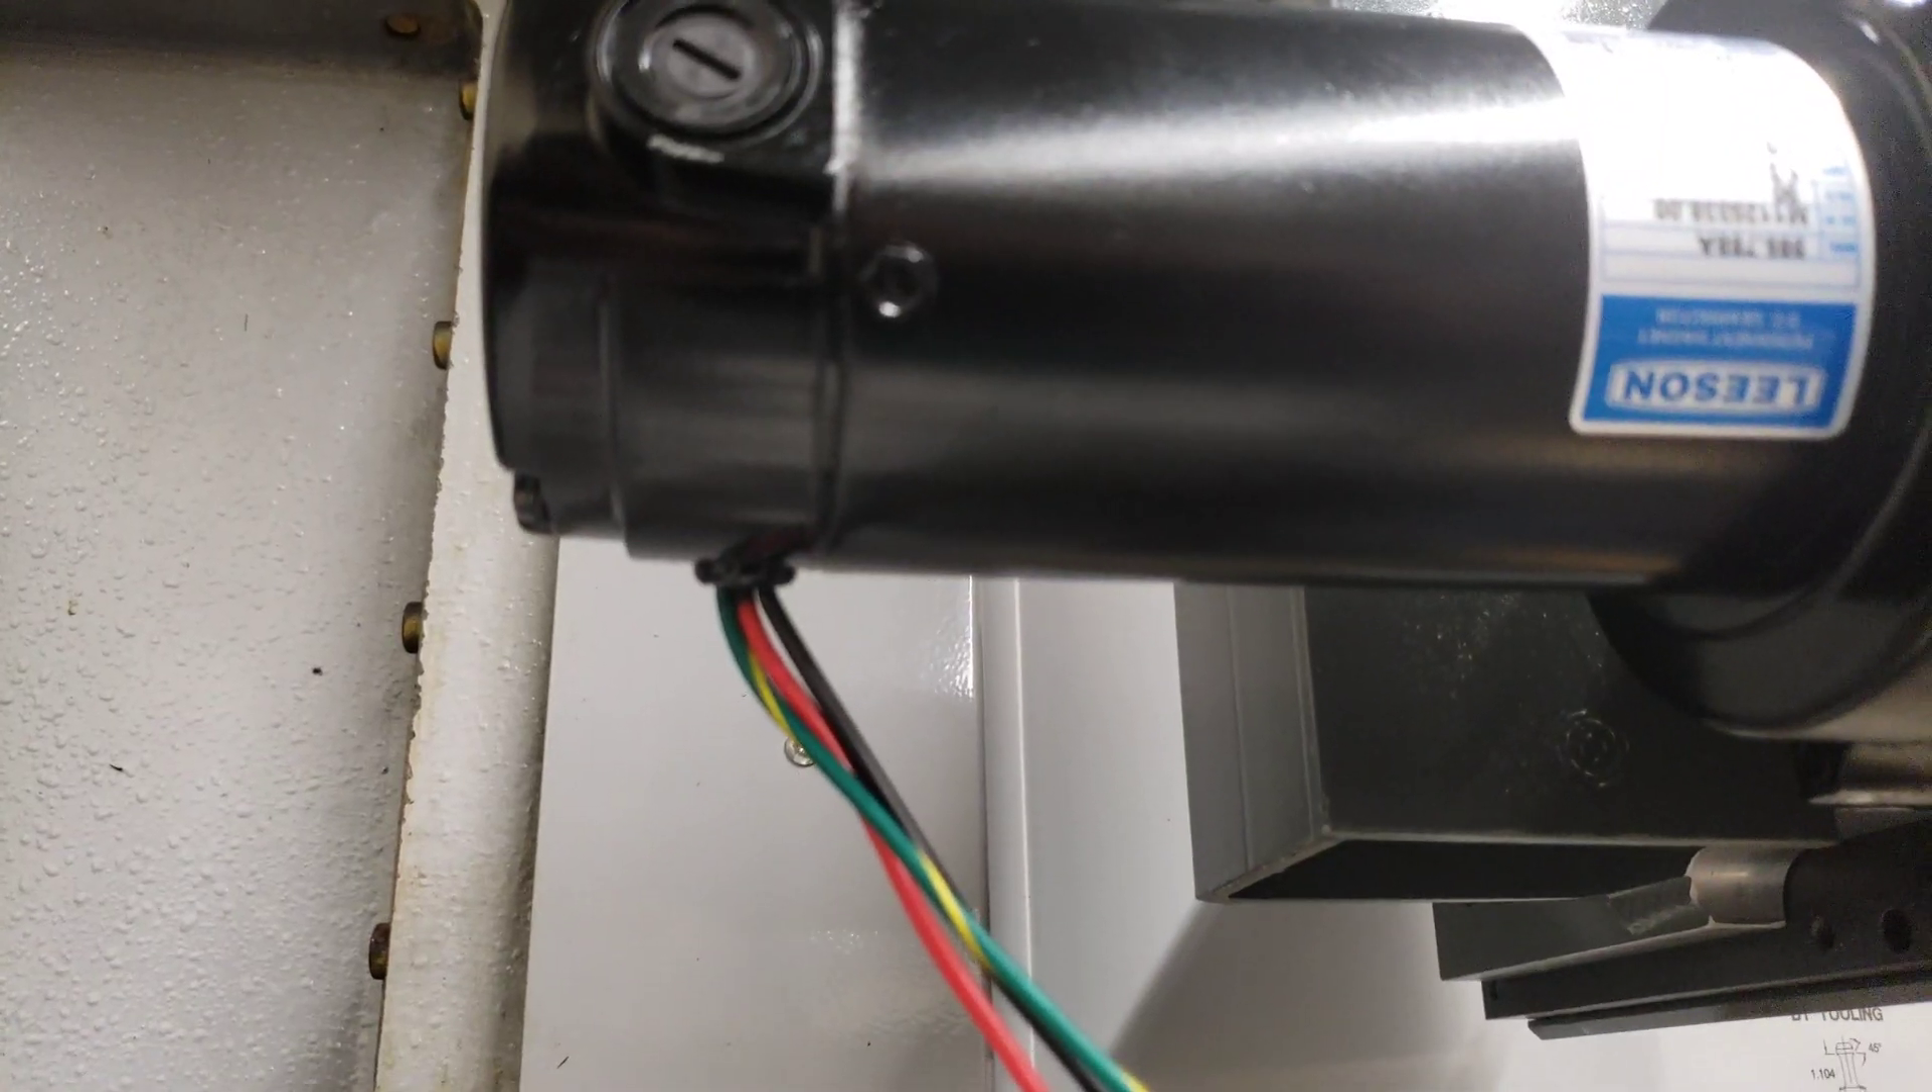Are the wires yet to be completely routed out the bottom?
No.